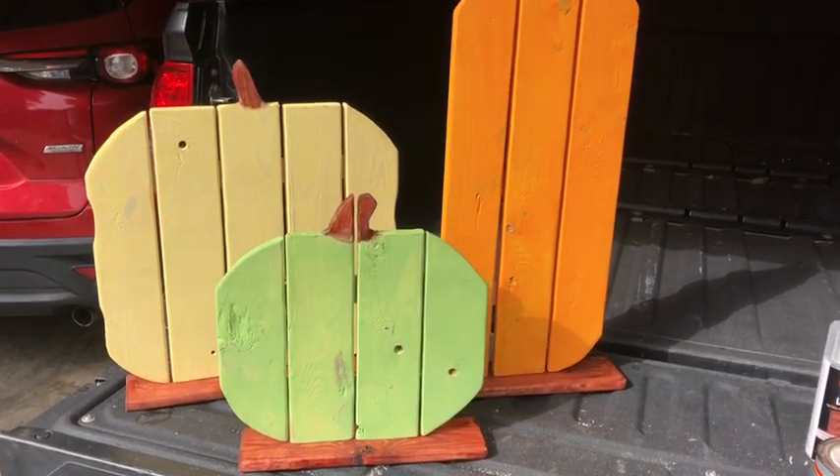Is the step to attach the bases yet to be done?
No.